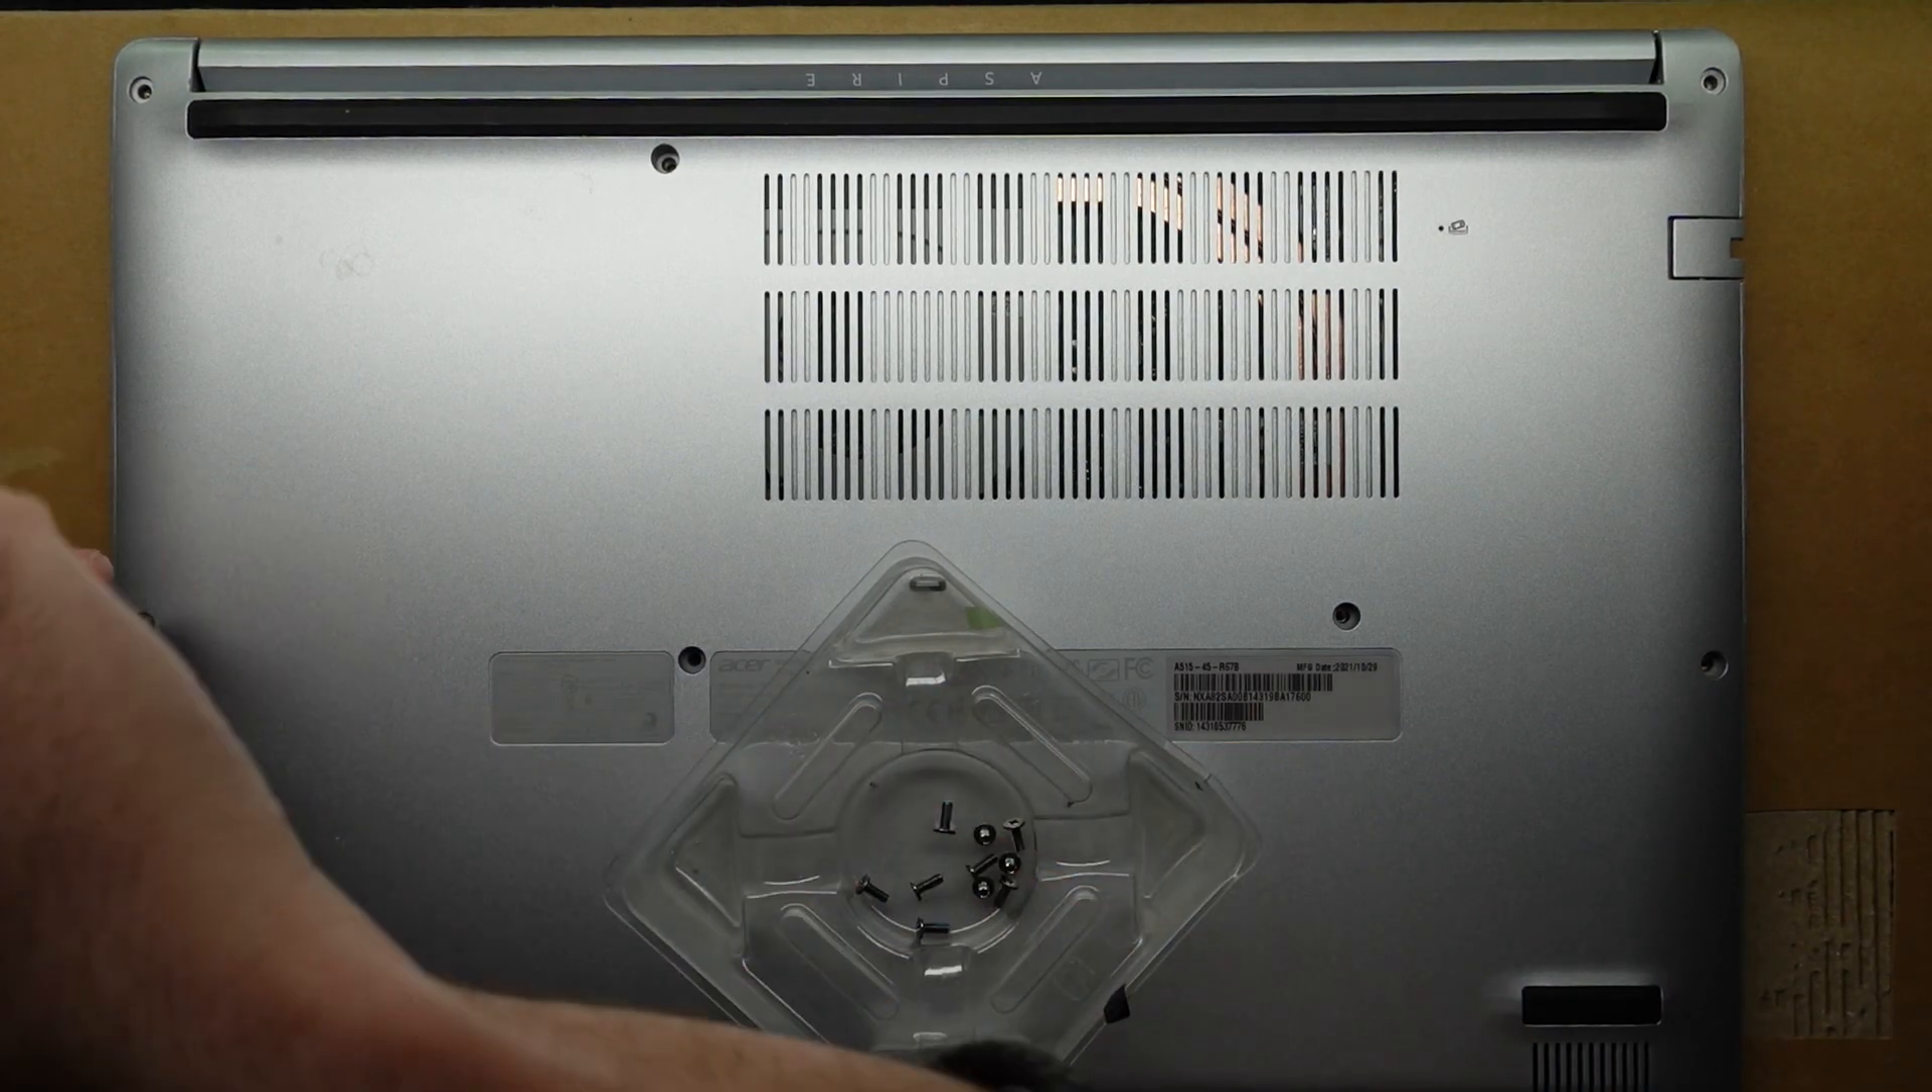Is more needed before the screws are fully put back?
Yes.